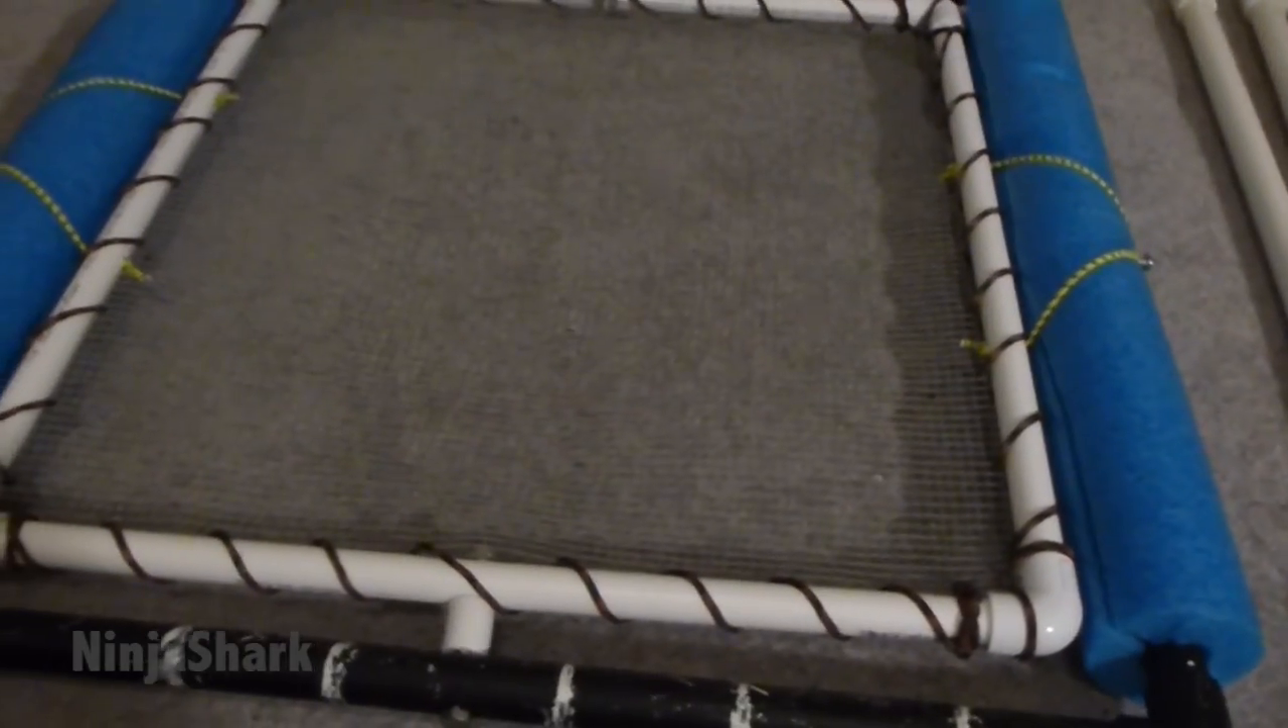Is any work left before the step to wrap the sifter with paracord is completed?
No.